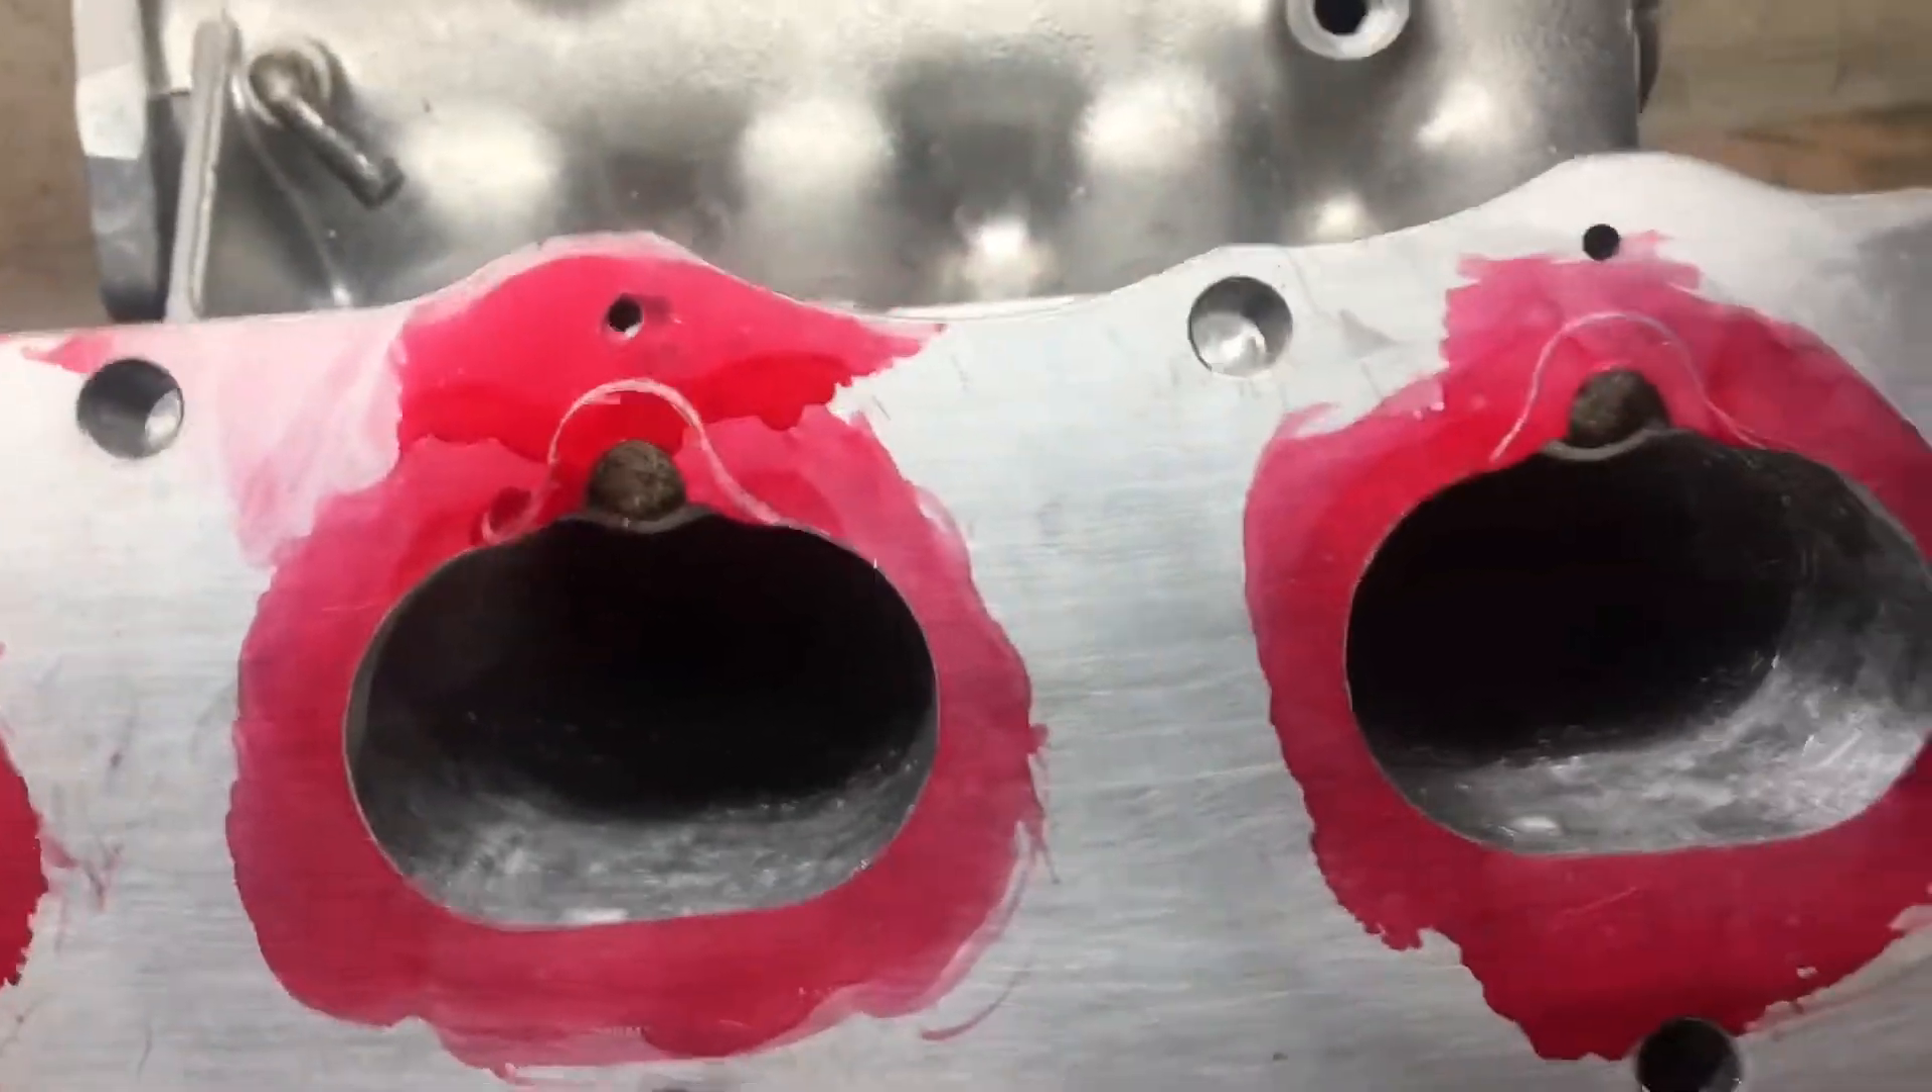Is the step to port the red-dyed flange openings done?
No.